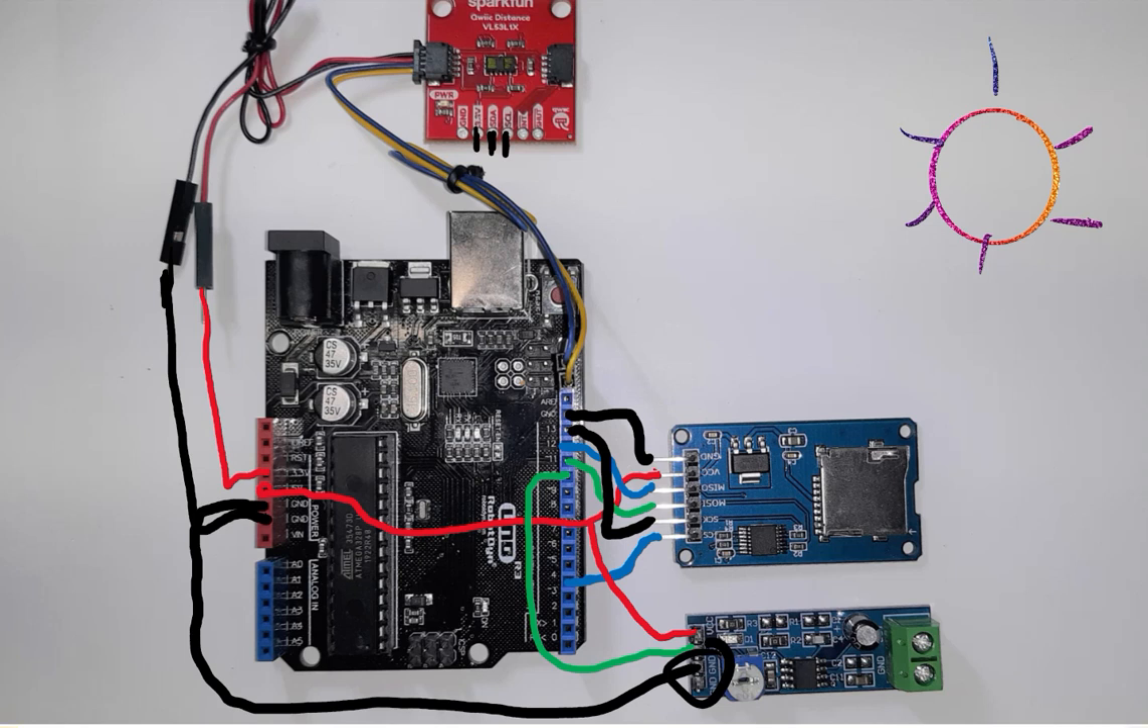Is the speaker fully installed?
No.